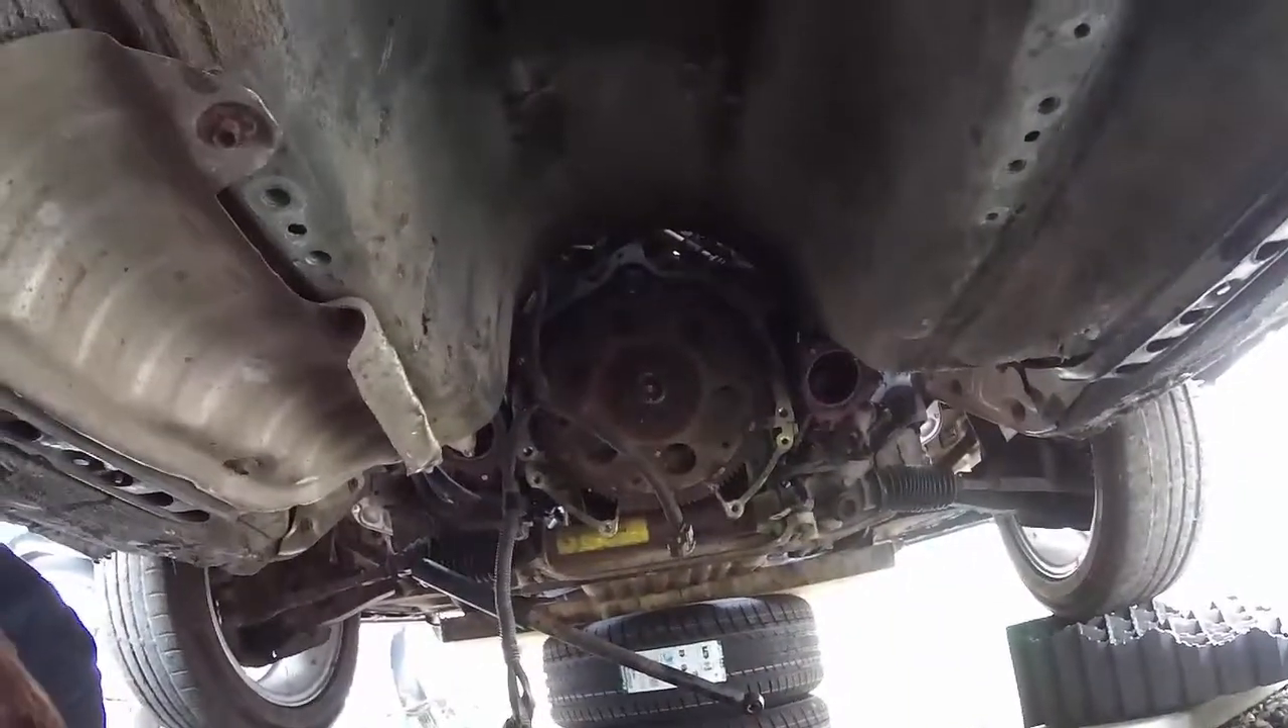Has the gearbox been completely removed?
Yes.